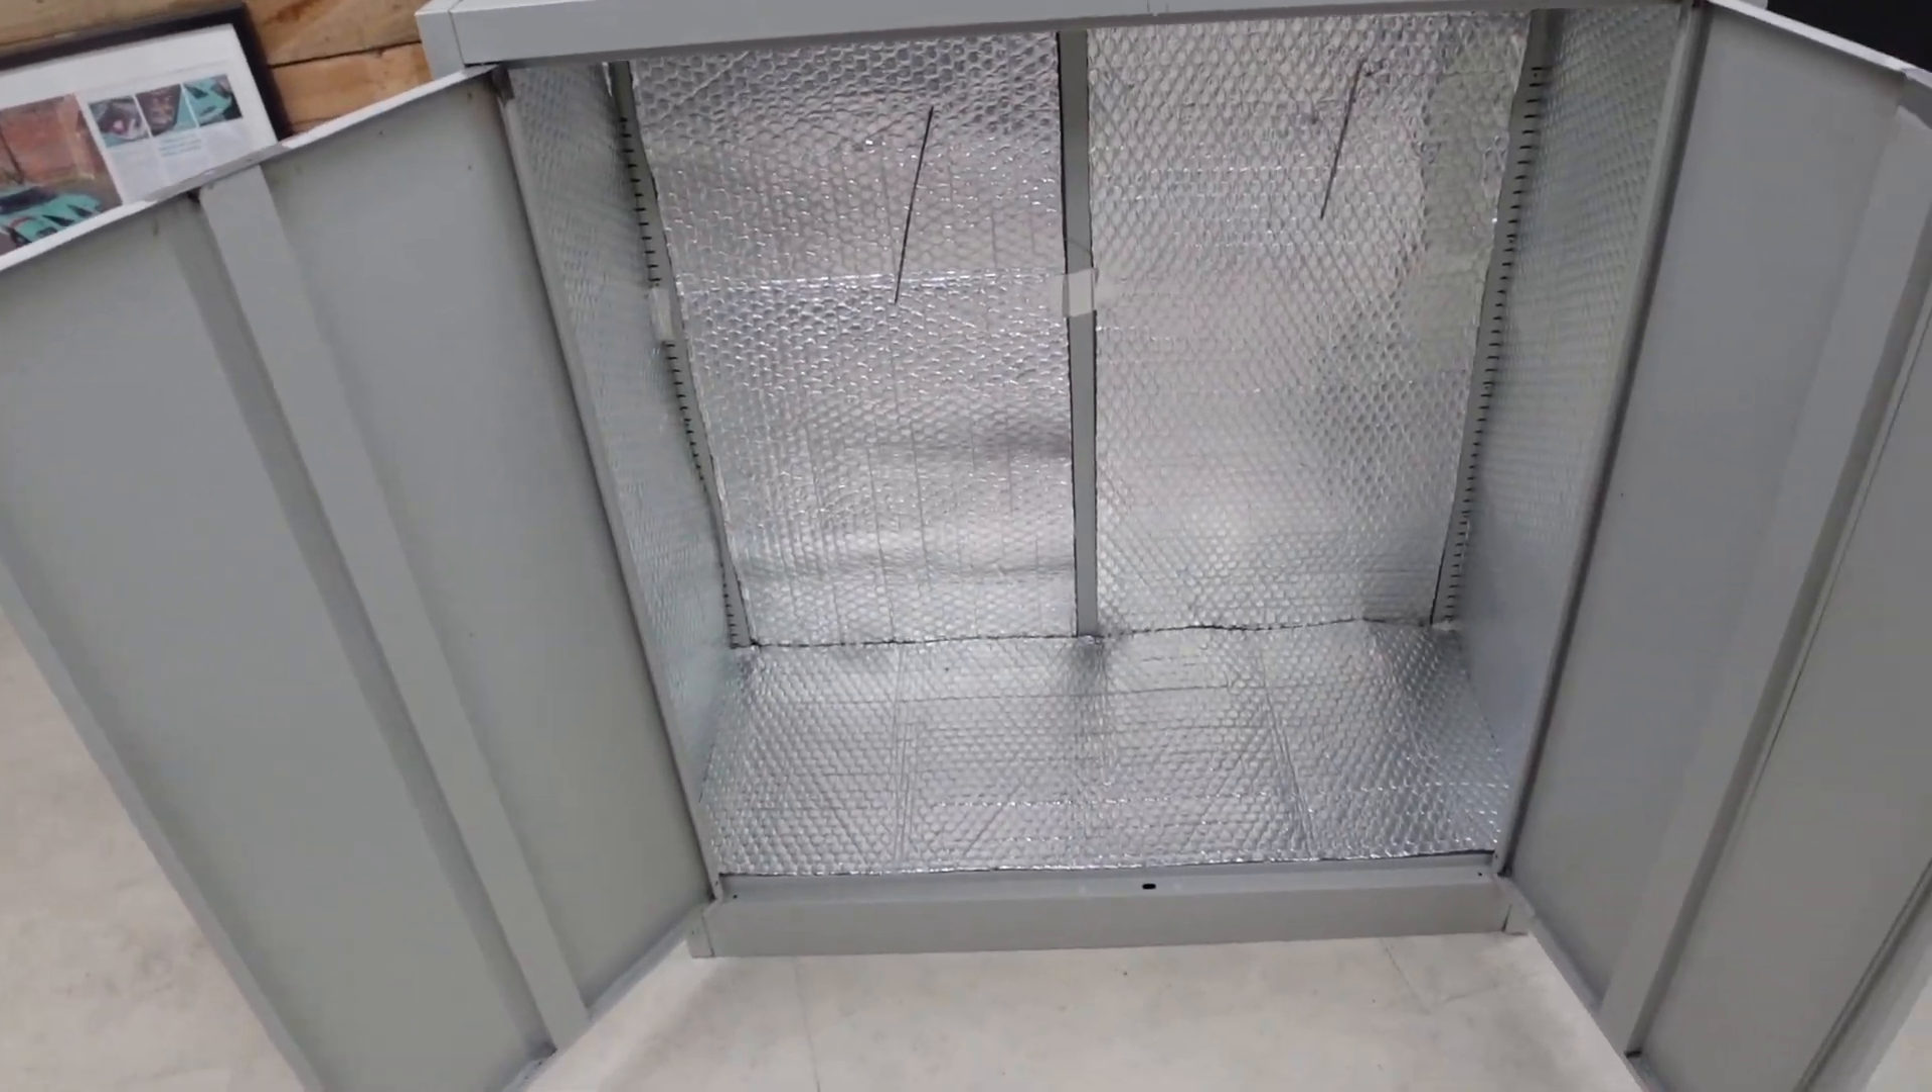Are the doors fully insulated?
No.